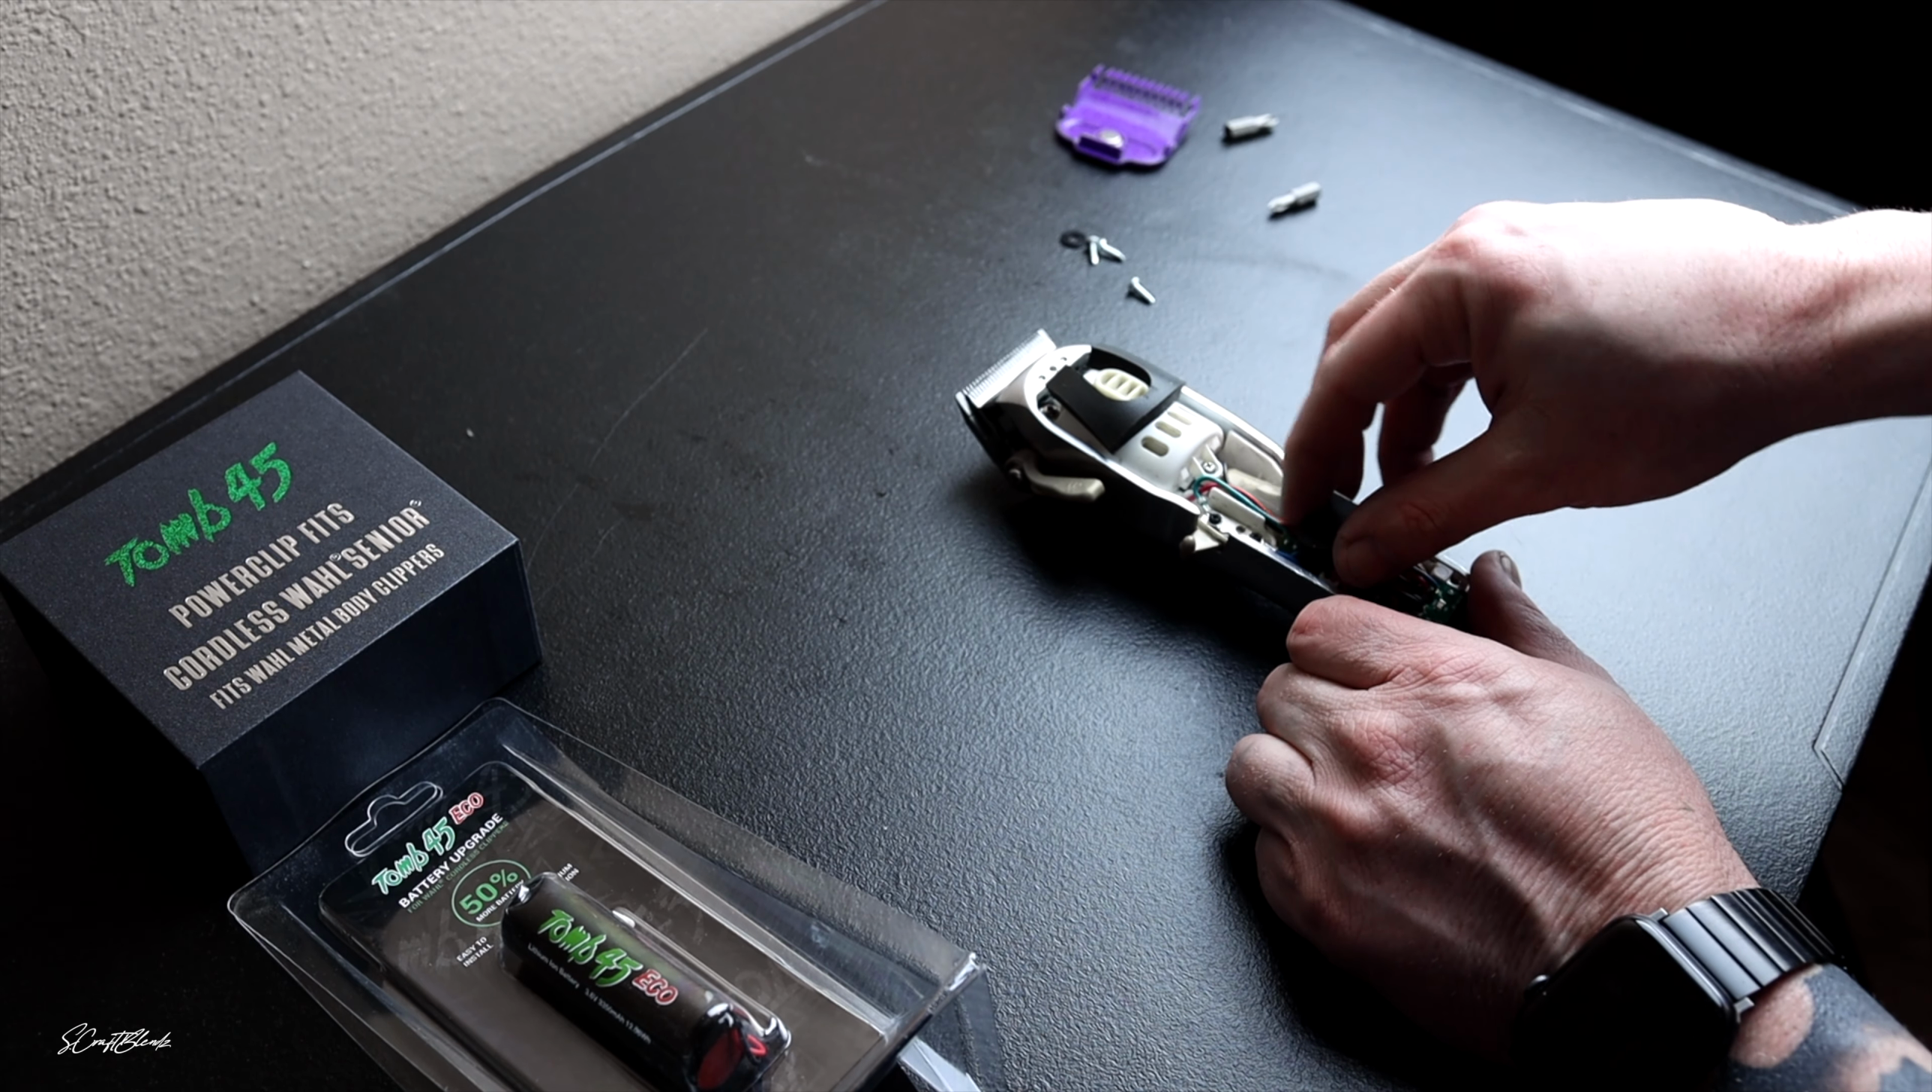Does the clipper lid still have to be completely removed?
No.